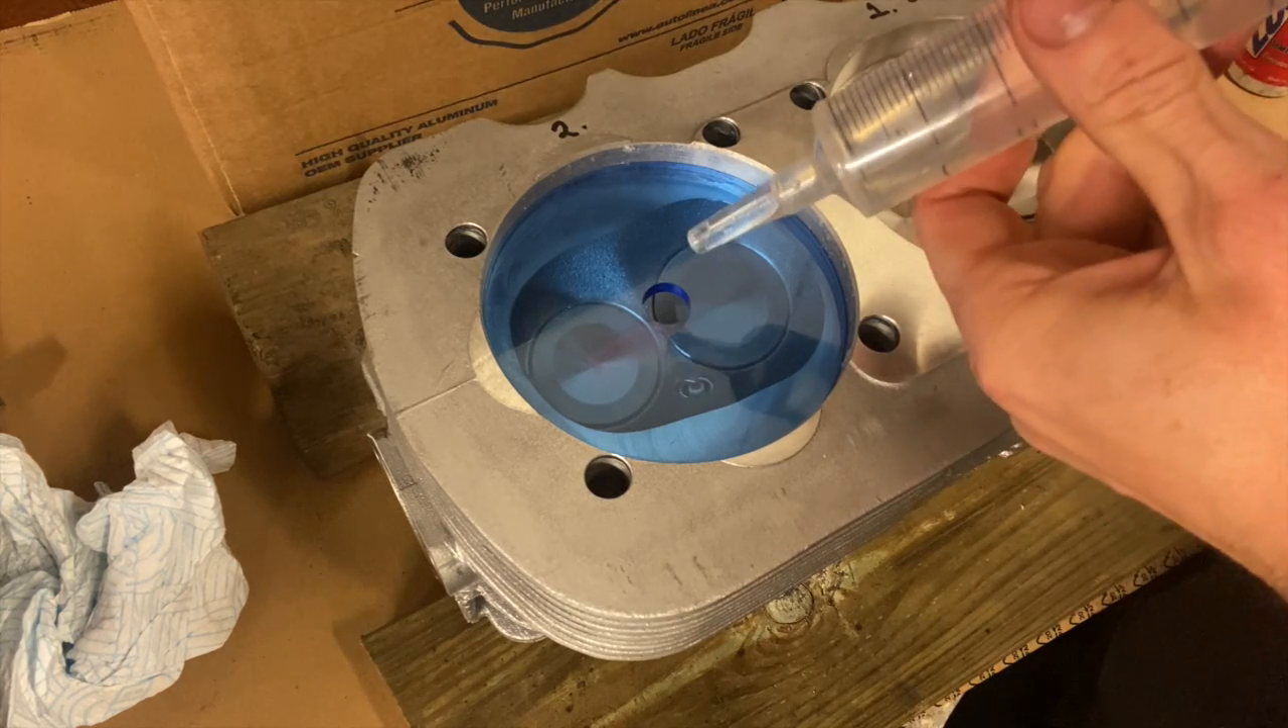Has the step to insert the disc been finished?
Yes.